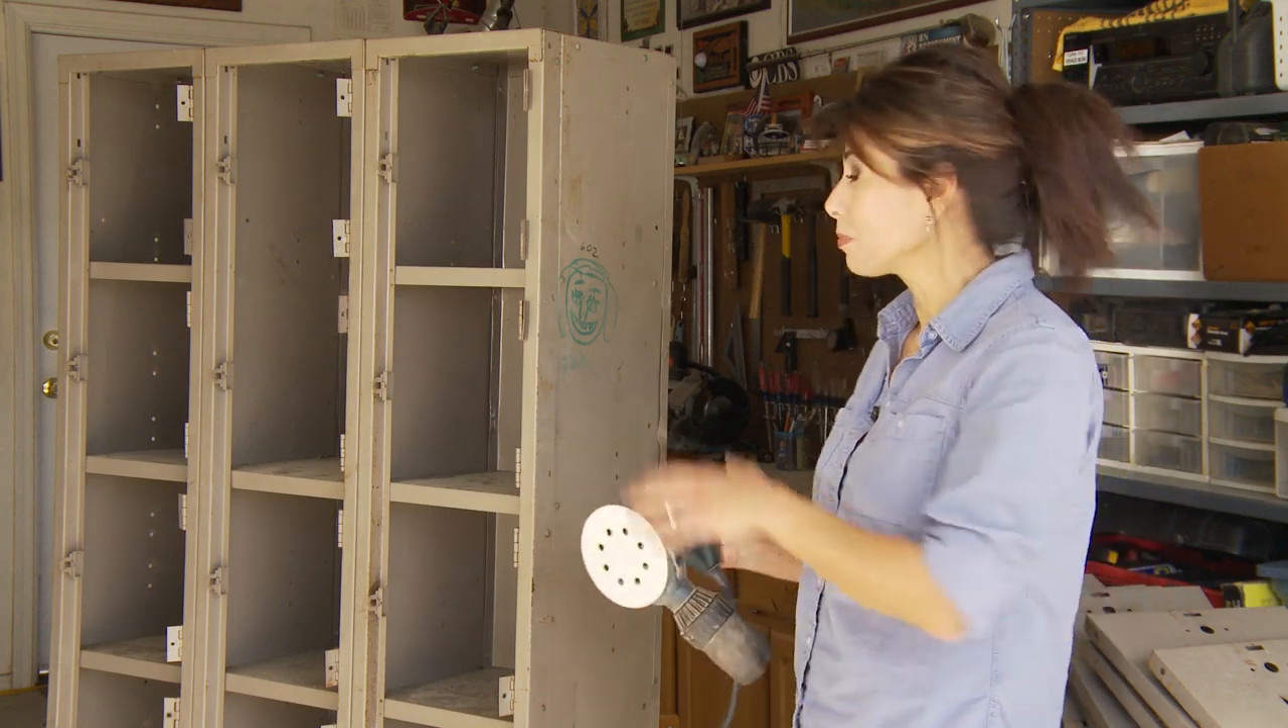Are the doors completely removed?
Yes.